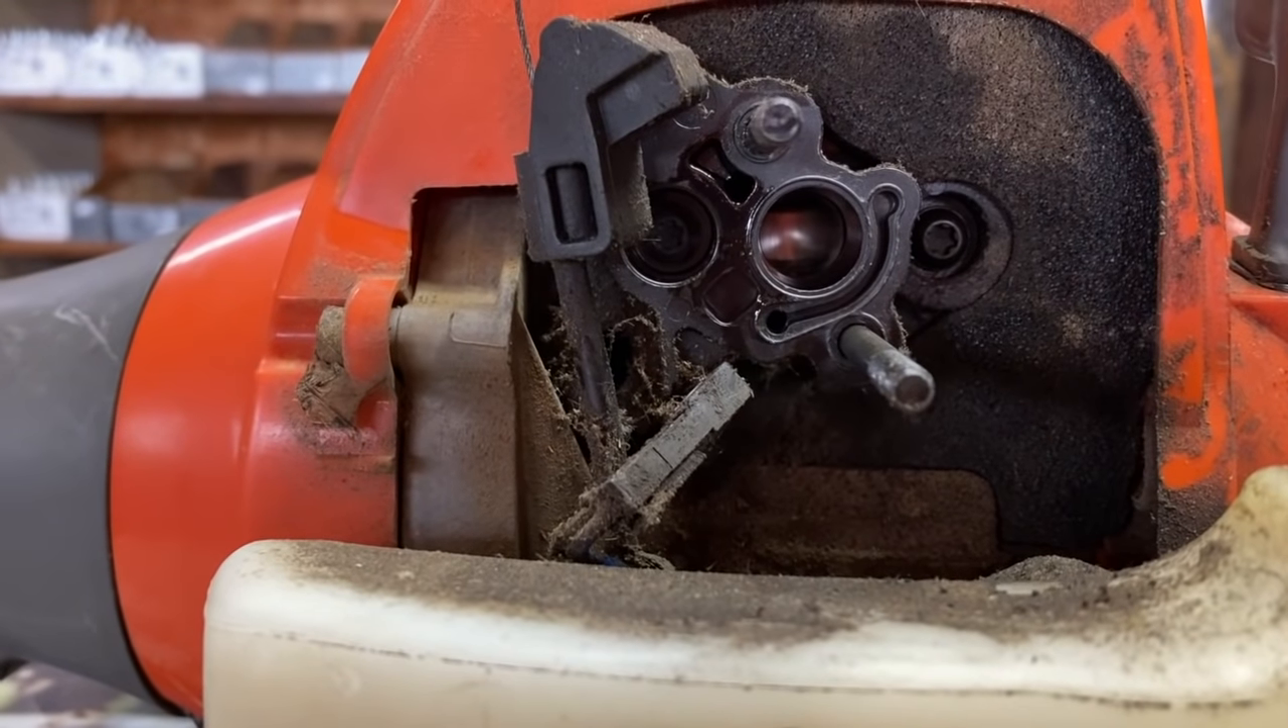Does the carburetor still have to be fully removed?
No.